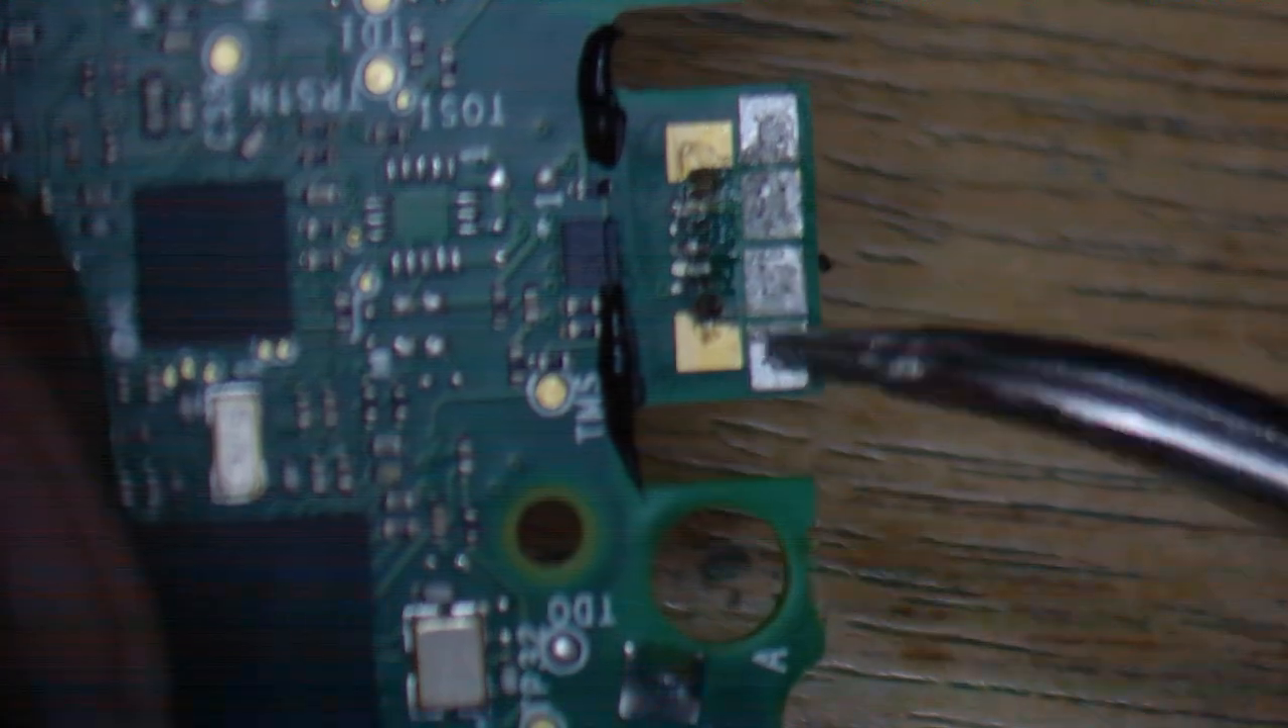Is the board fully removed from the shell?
Yes.